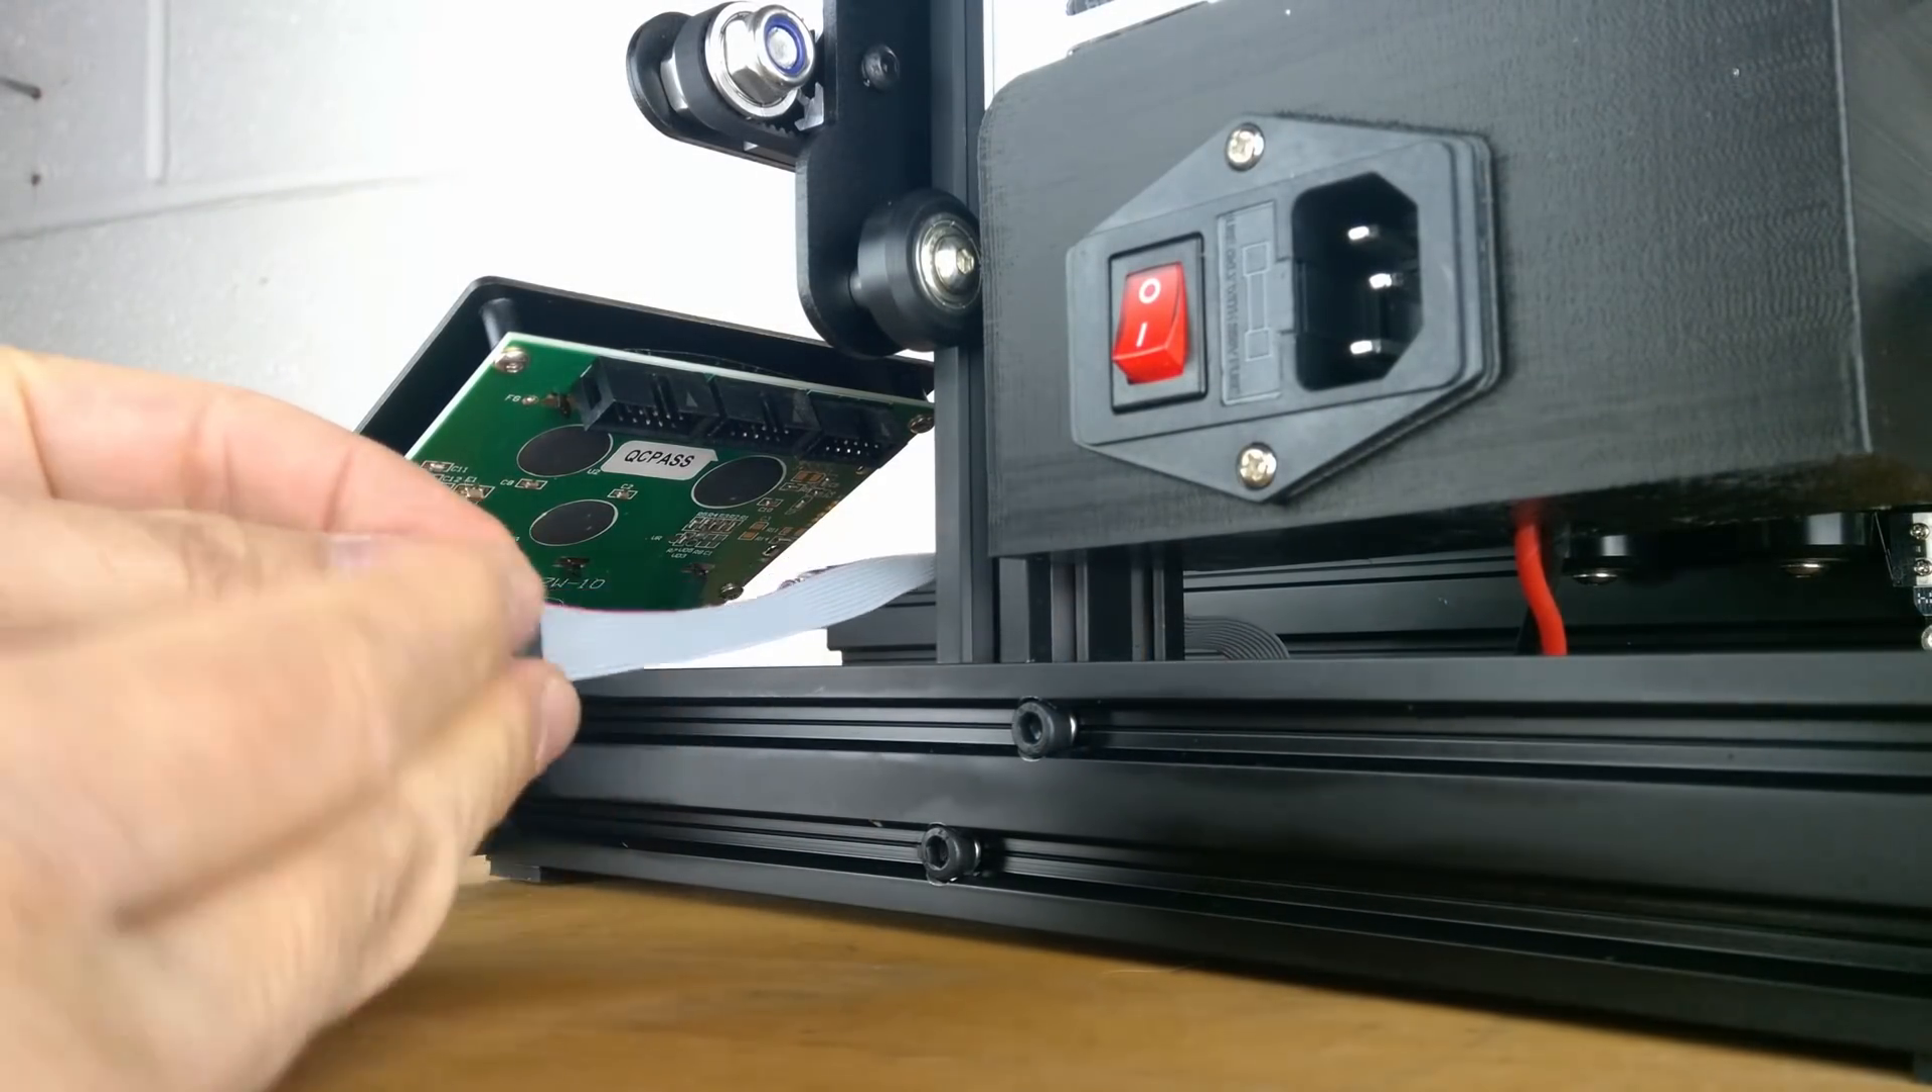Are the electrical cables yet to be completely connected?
Yes.